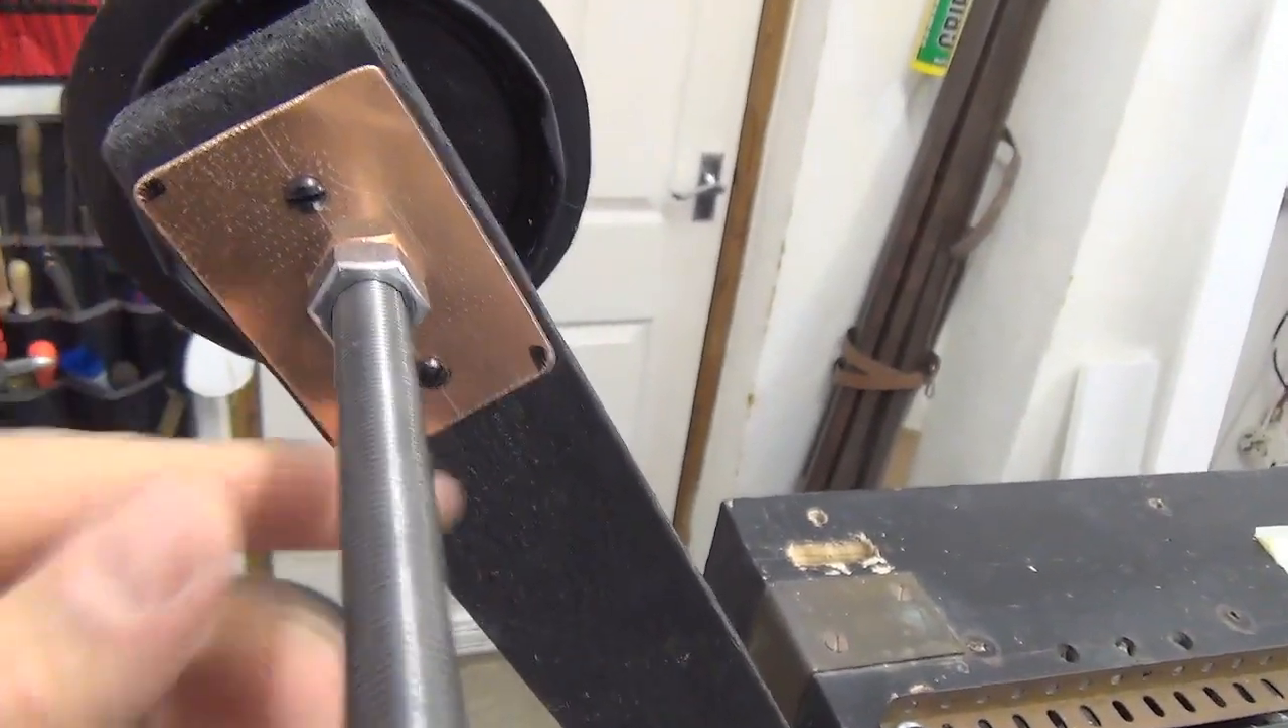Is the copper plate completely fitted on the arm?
Yes.